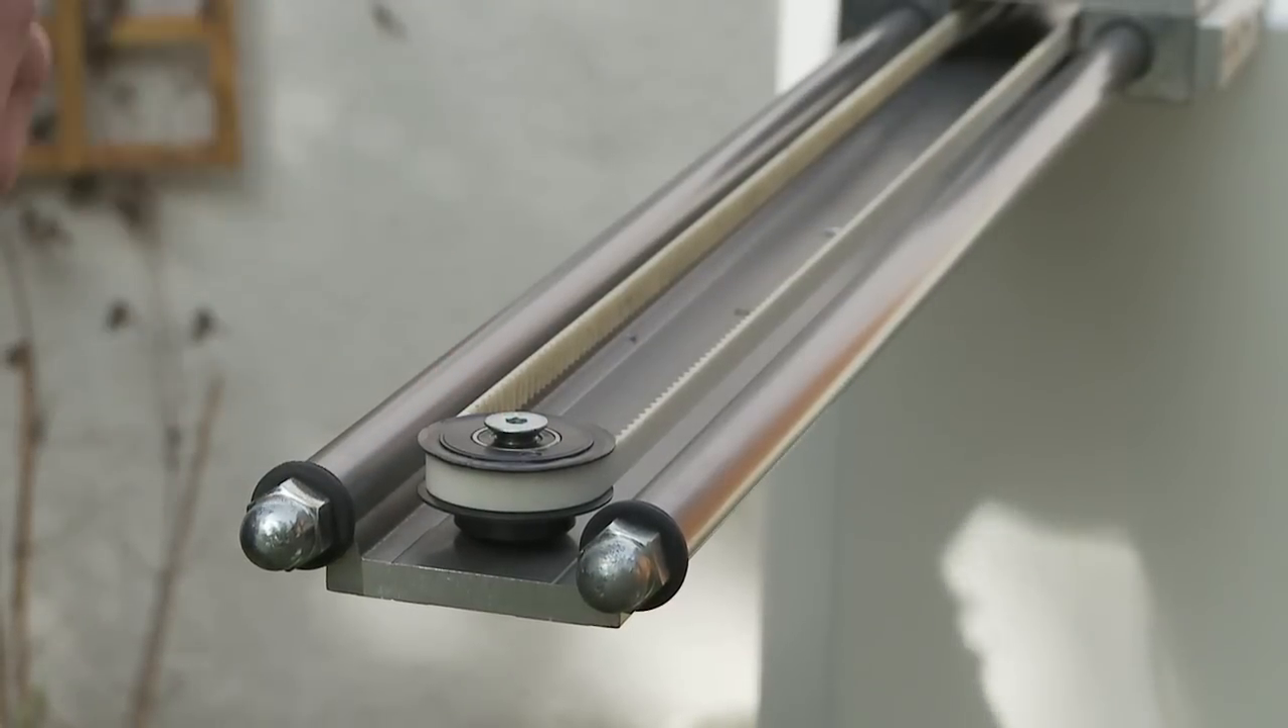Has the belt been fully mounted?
Yes.